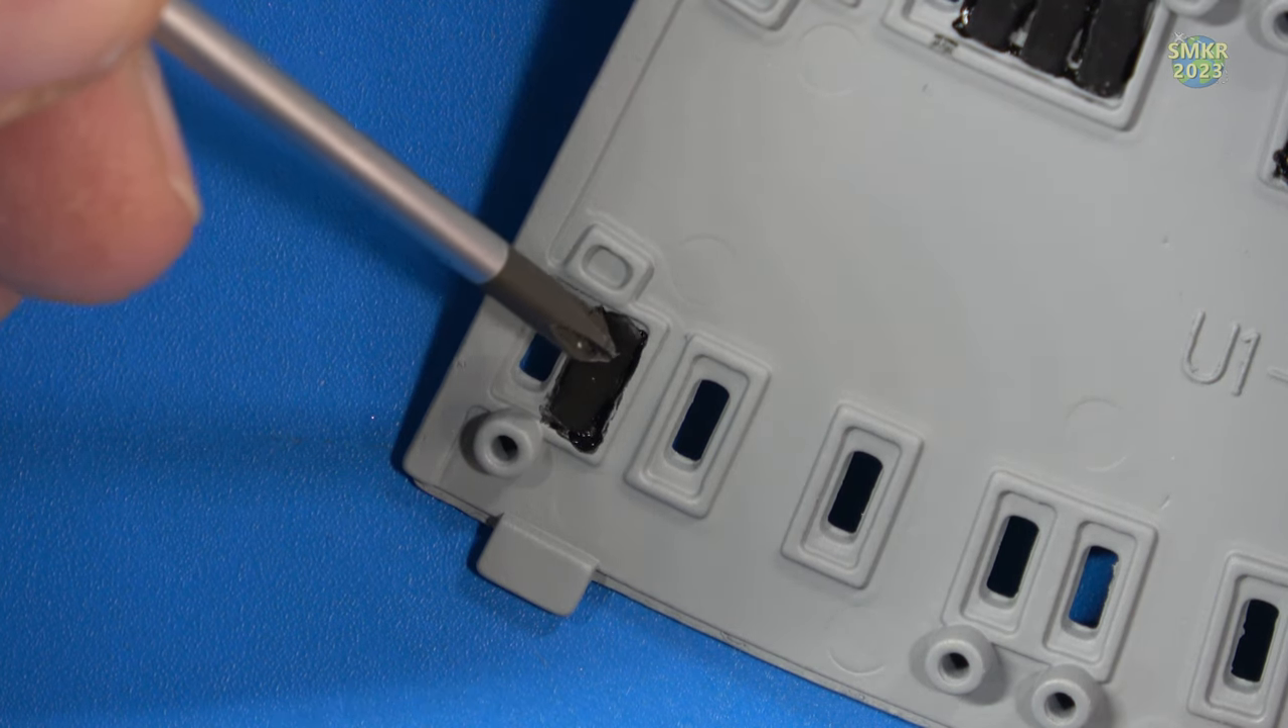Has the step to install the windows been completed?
No.